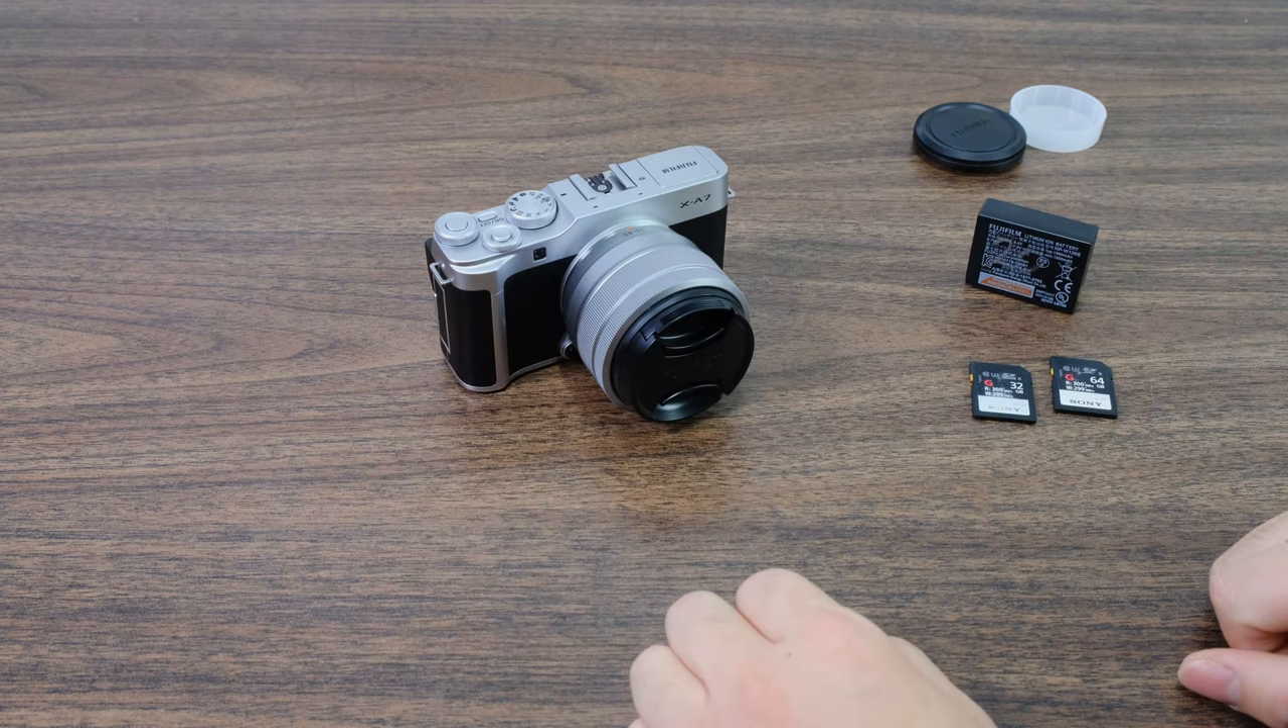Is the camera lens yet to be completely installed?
No.